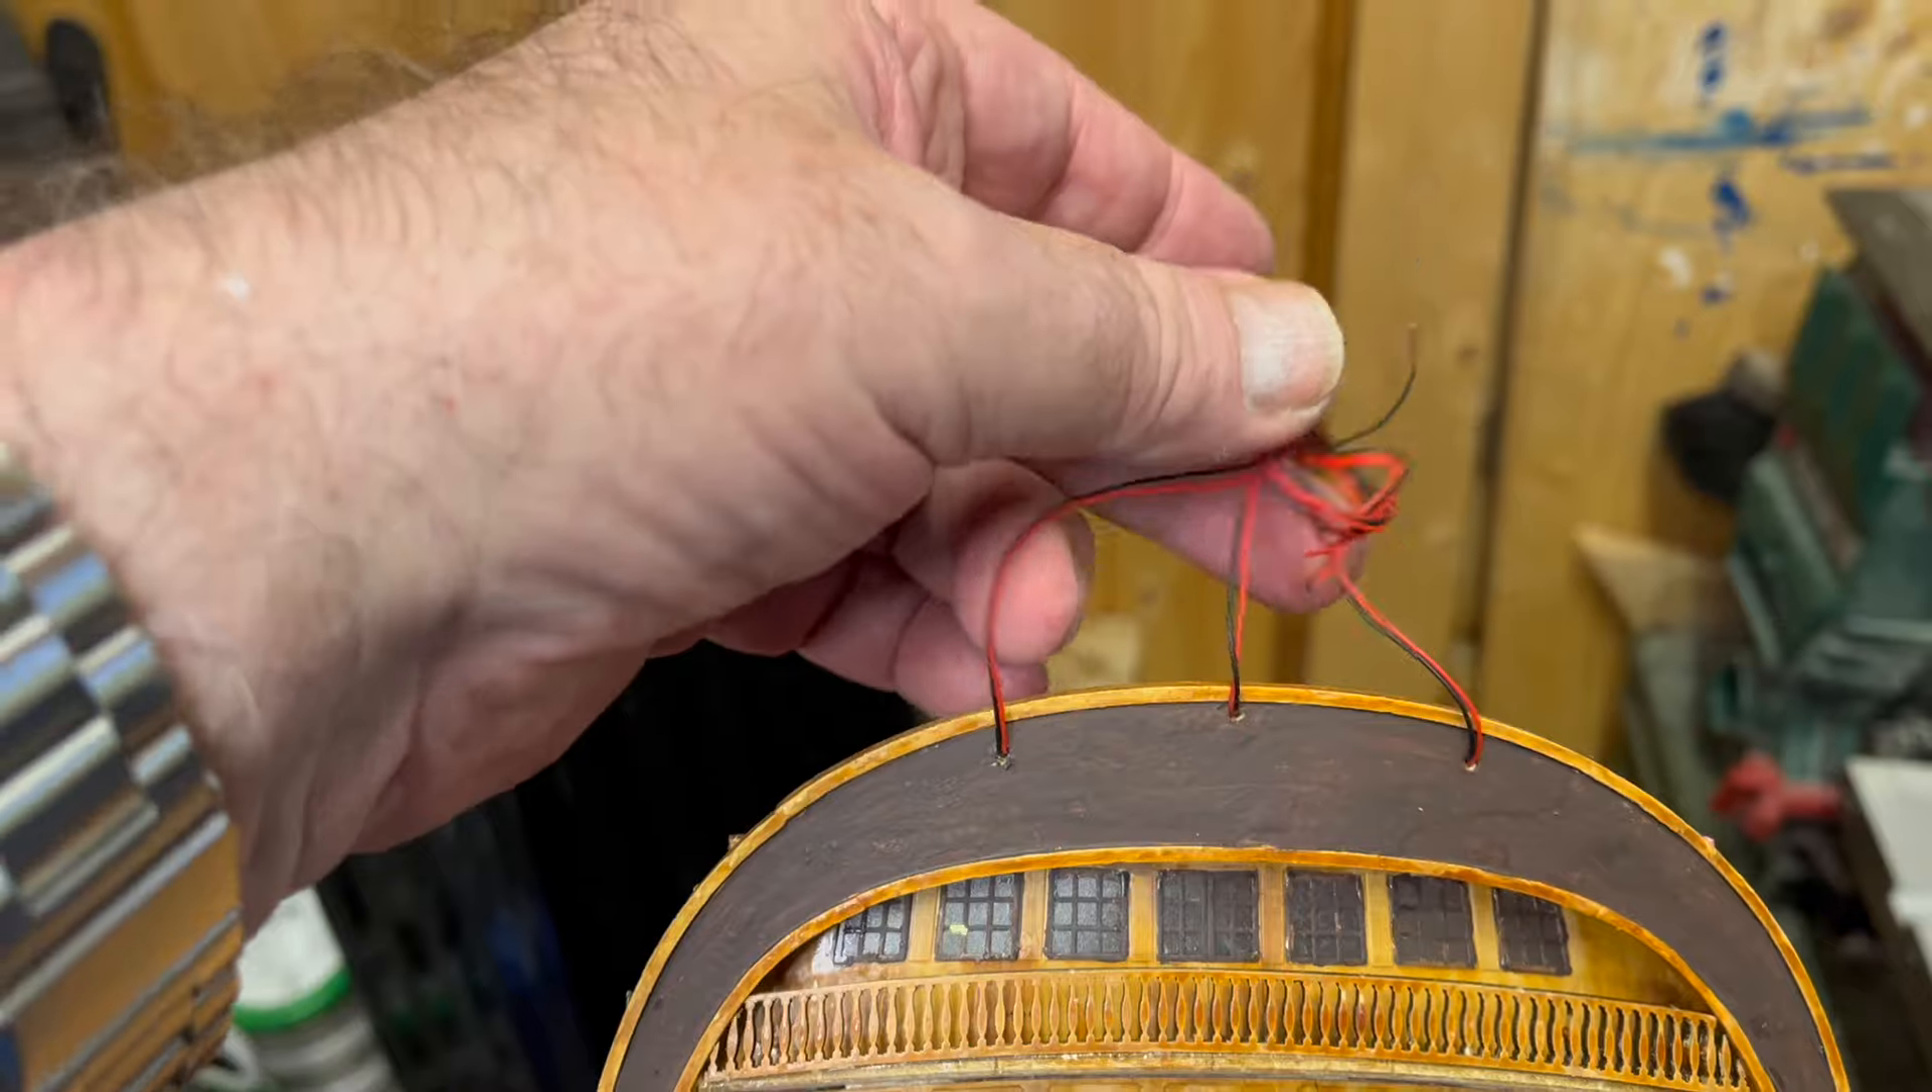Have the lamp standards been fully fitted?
No.